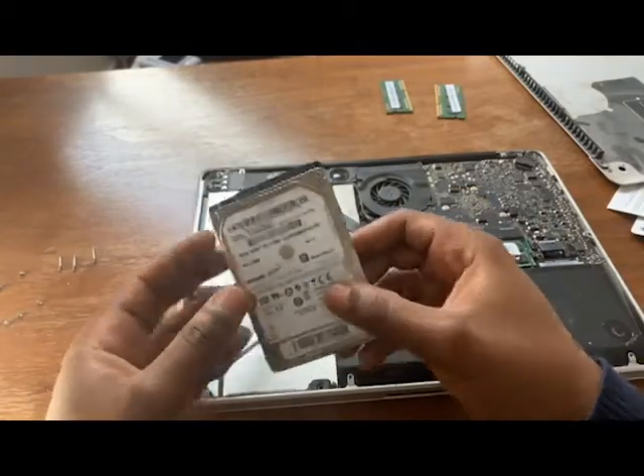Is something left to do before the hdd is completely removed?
No.